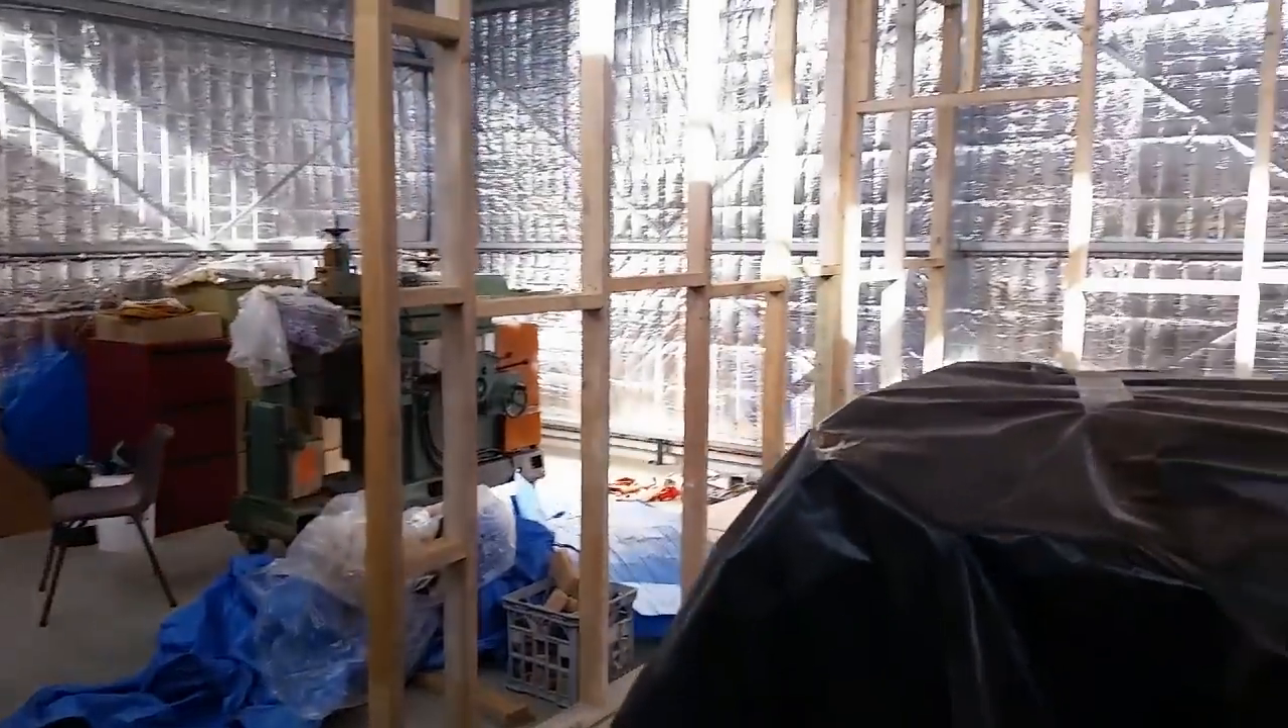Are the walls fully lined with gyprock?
No.